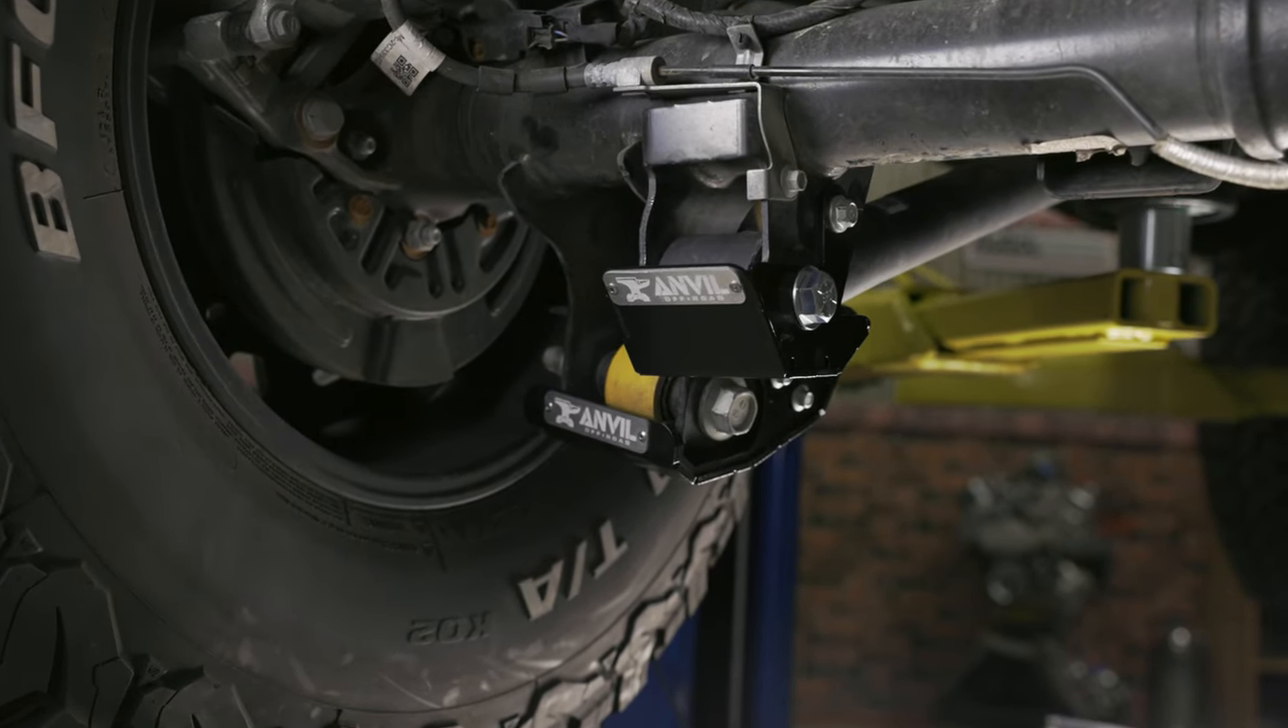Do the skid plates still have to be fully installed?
No.